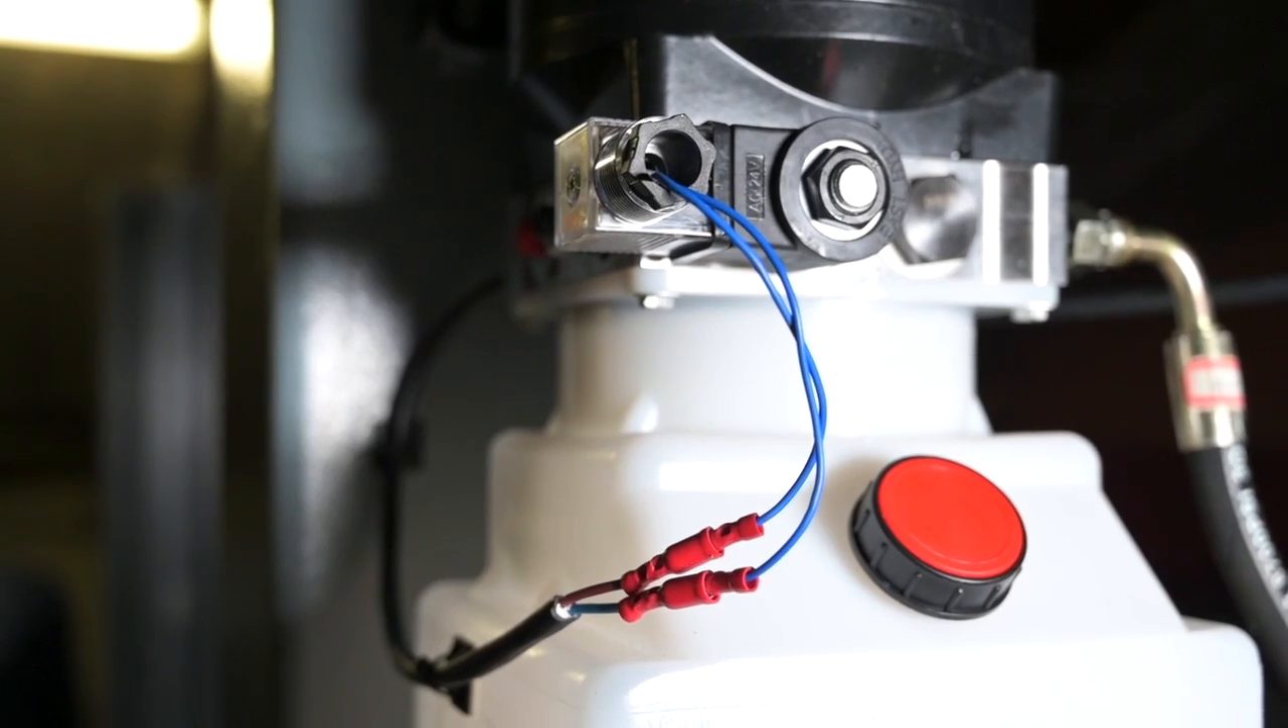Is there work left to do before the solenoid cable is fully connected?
No.